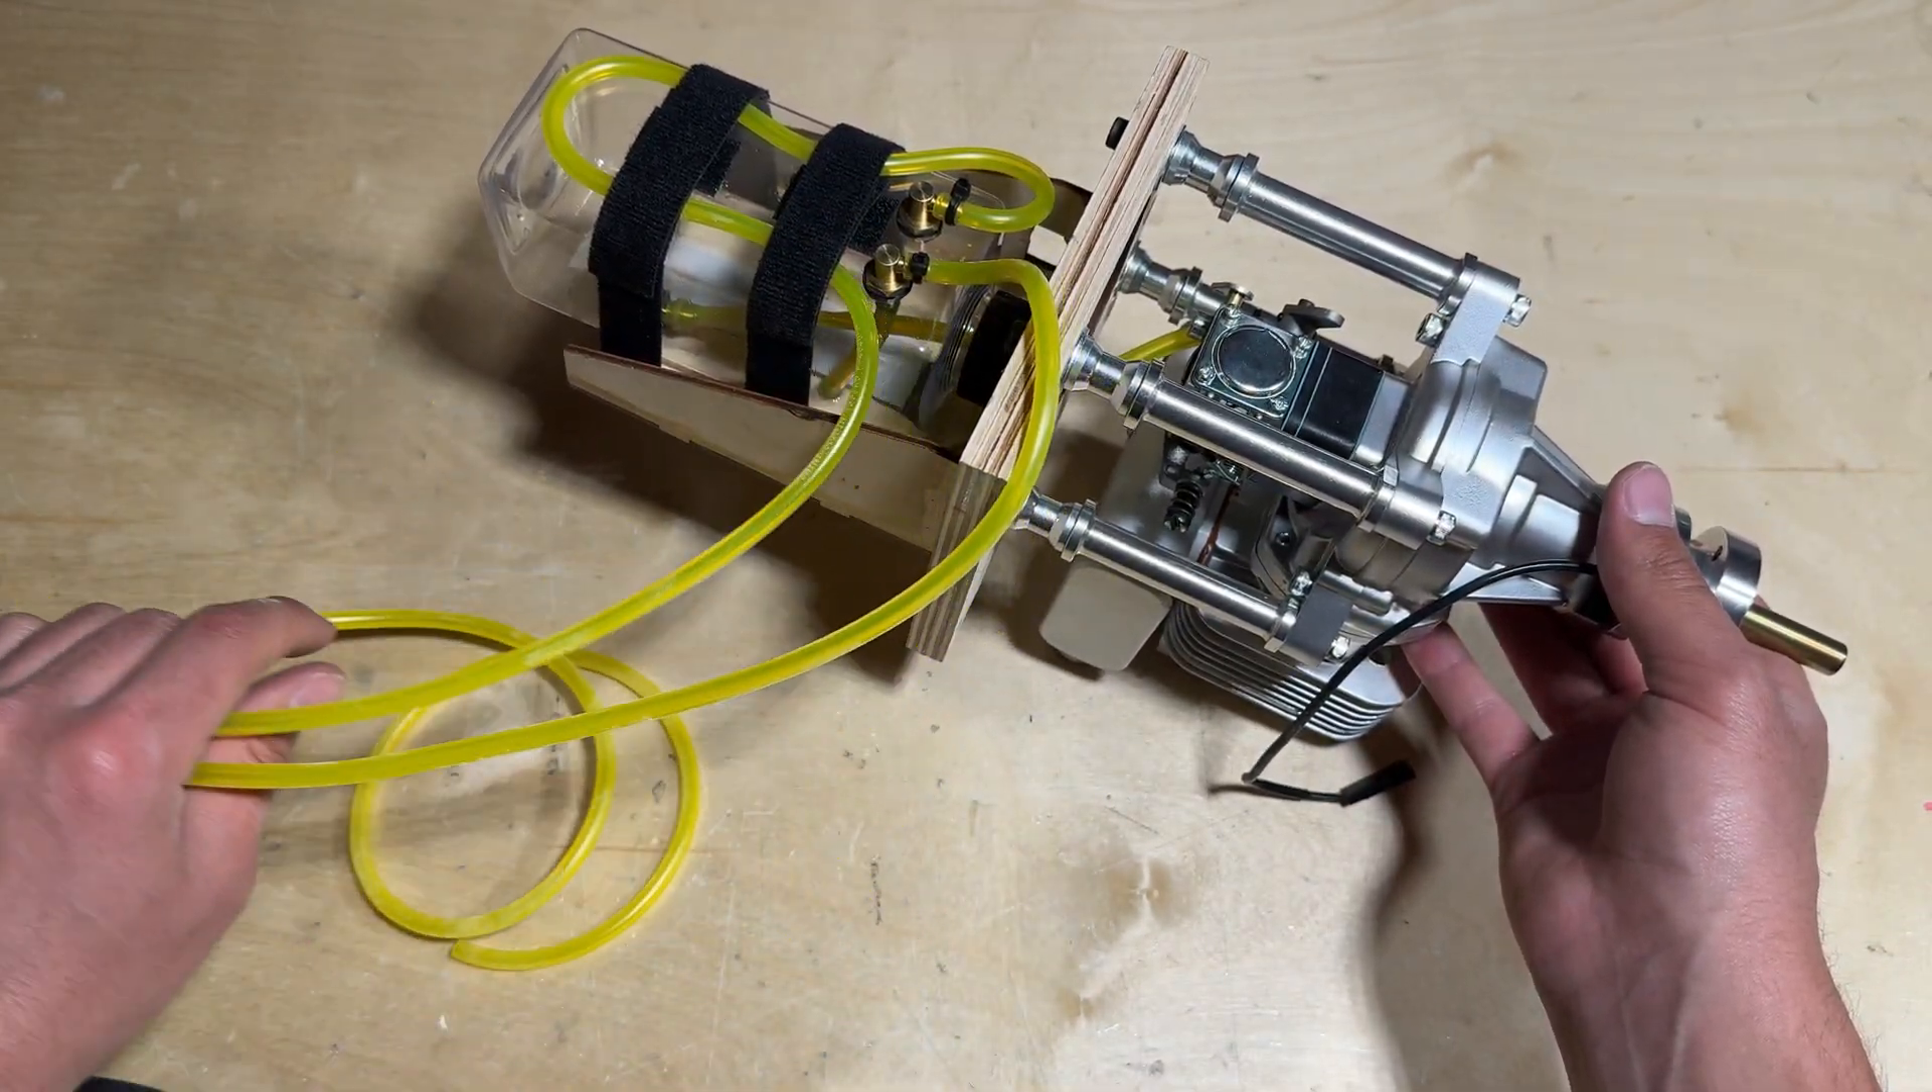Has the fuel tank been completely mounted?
Yes.